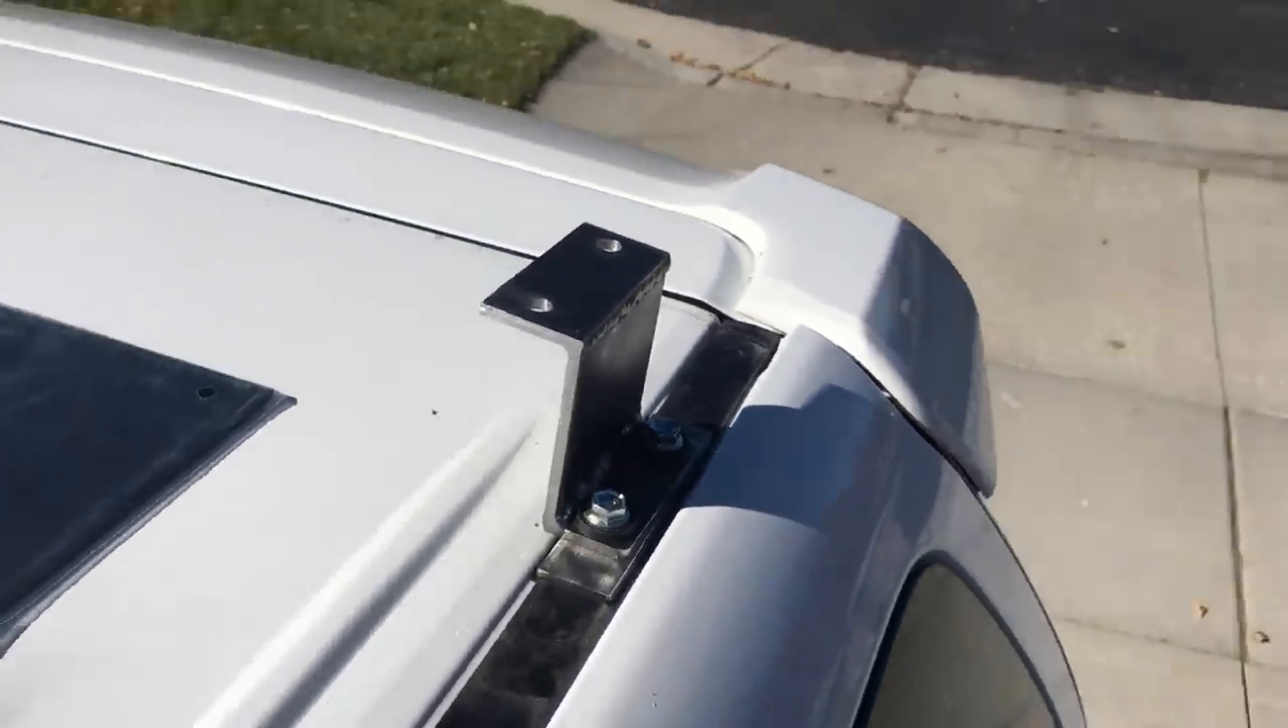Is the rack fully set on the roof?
No.